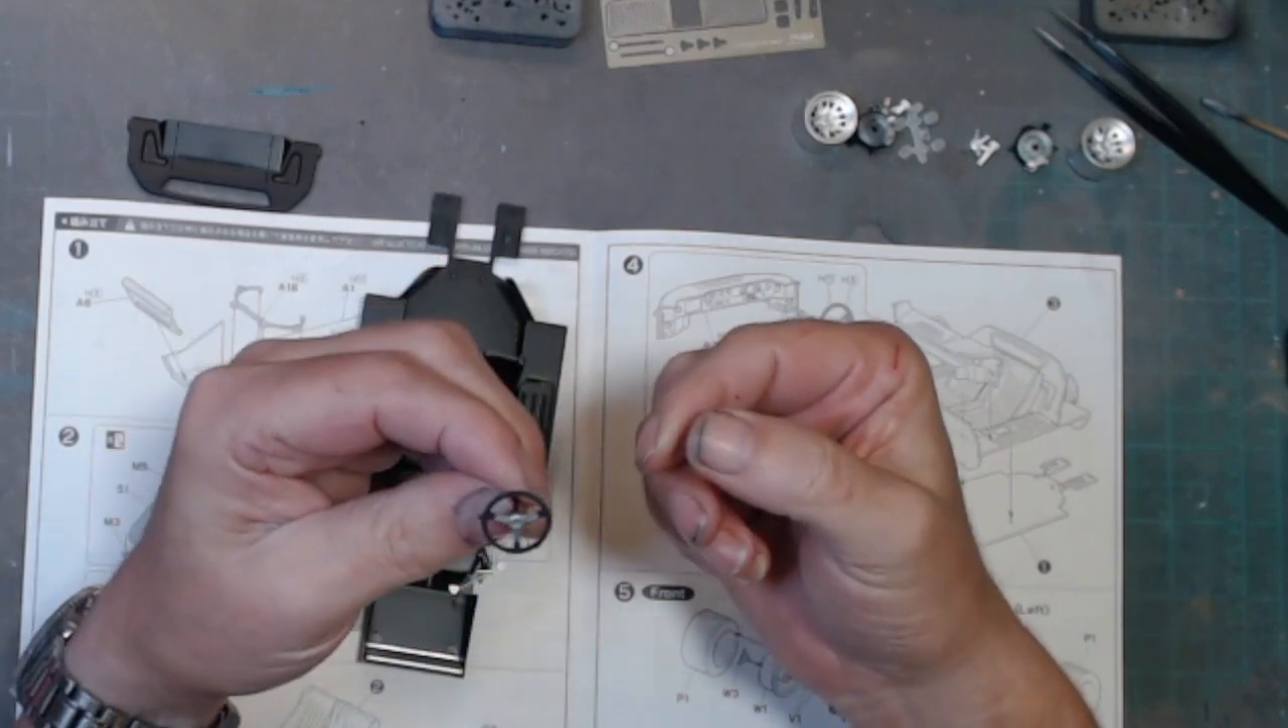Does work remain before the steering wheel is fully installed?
Yes.